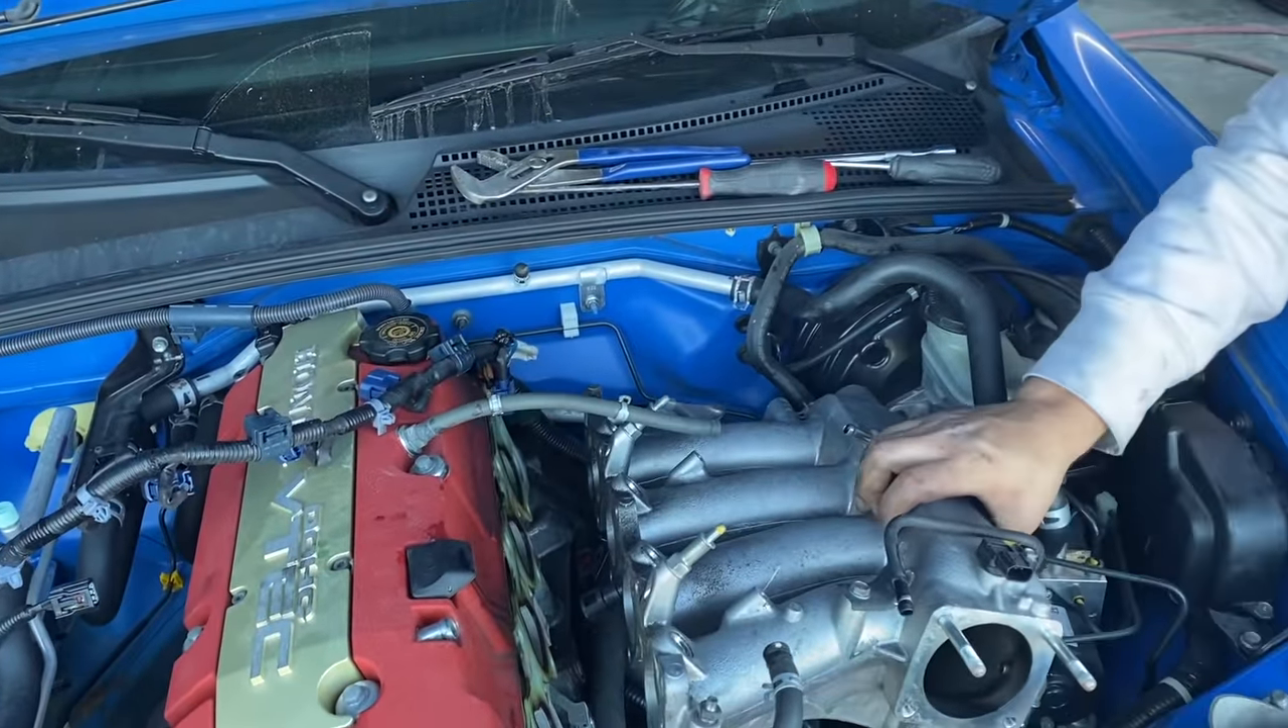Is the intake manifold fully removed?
No.